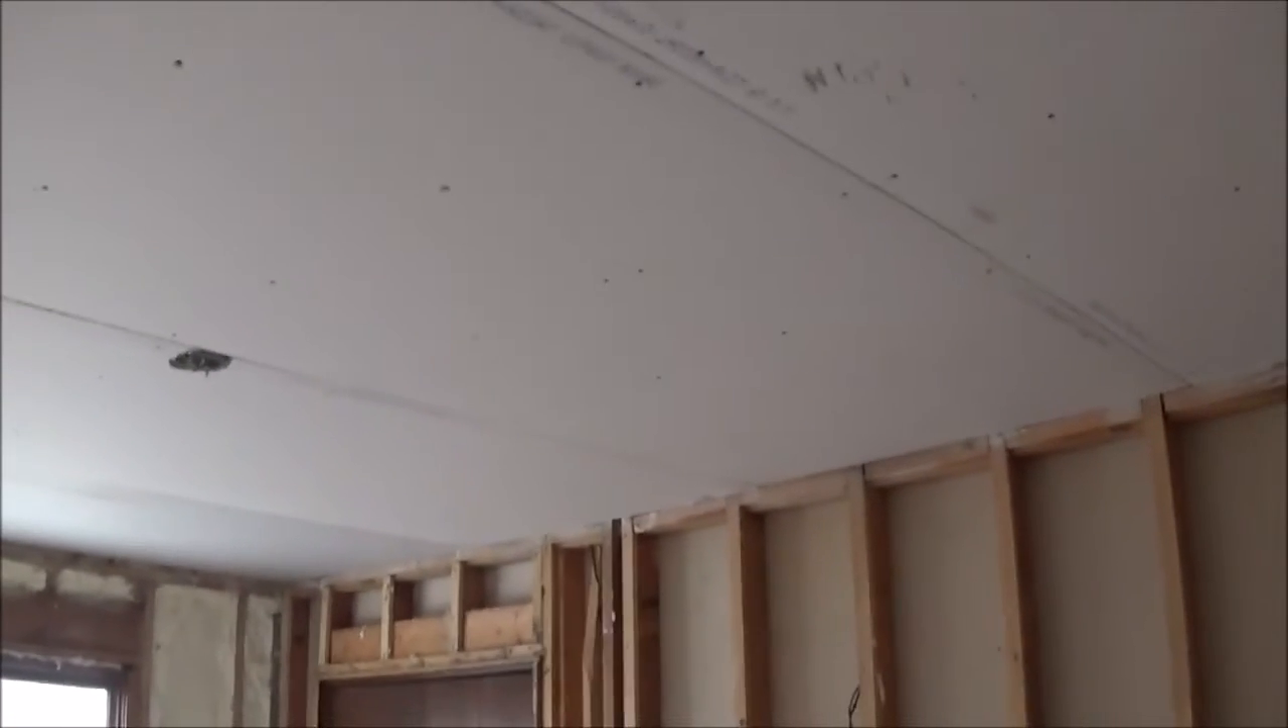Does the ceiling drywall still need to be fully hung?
No.